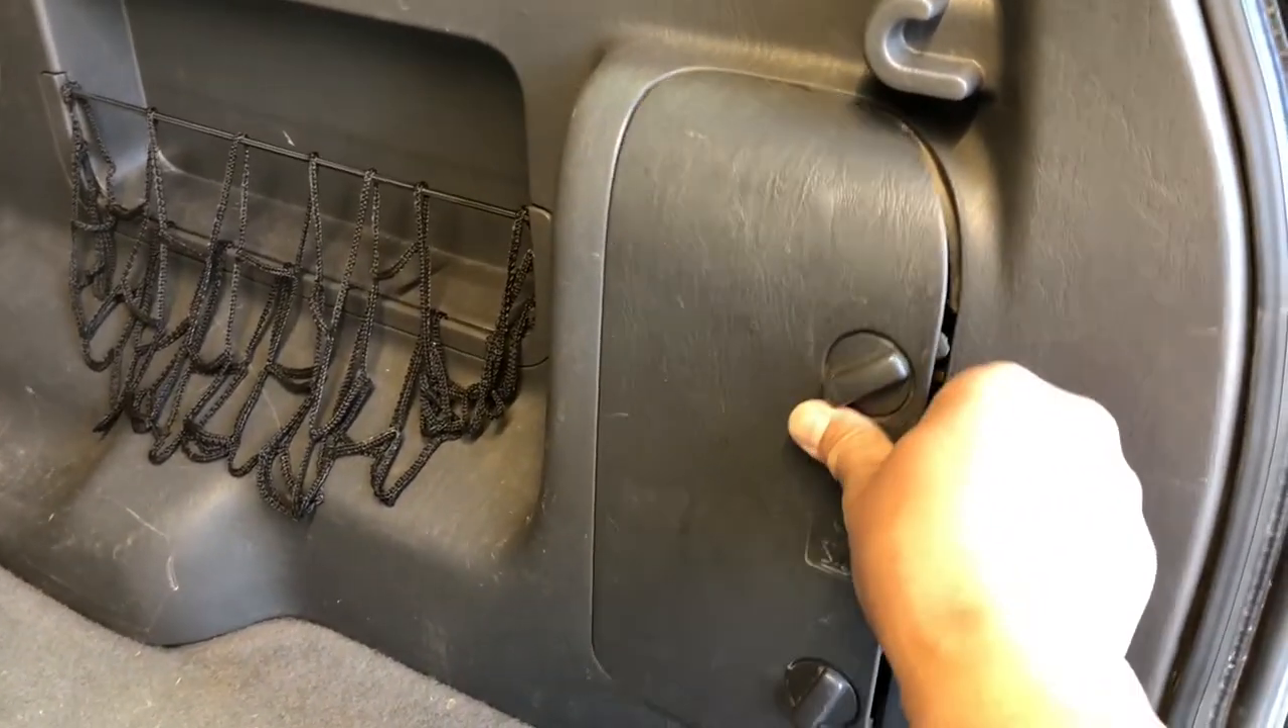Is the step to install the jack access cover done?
No.